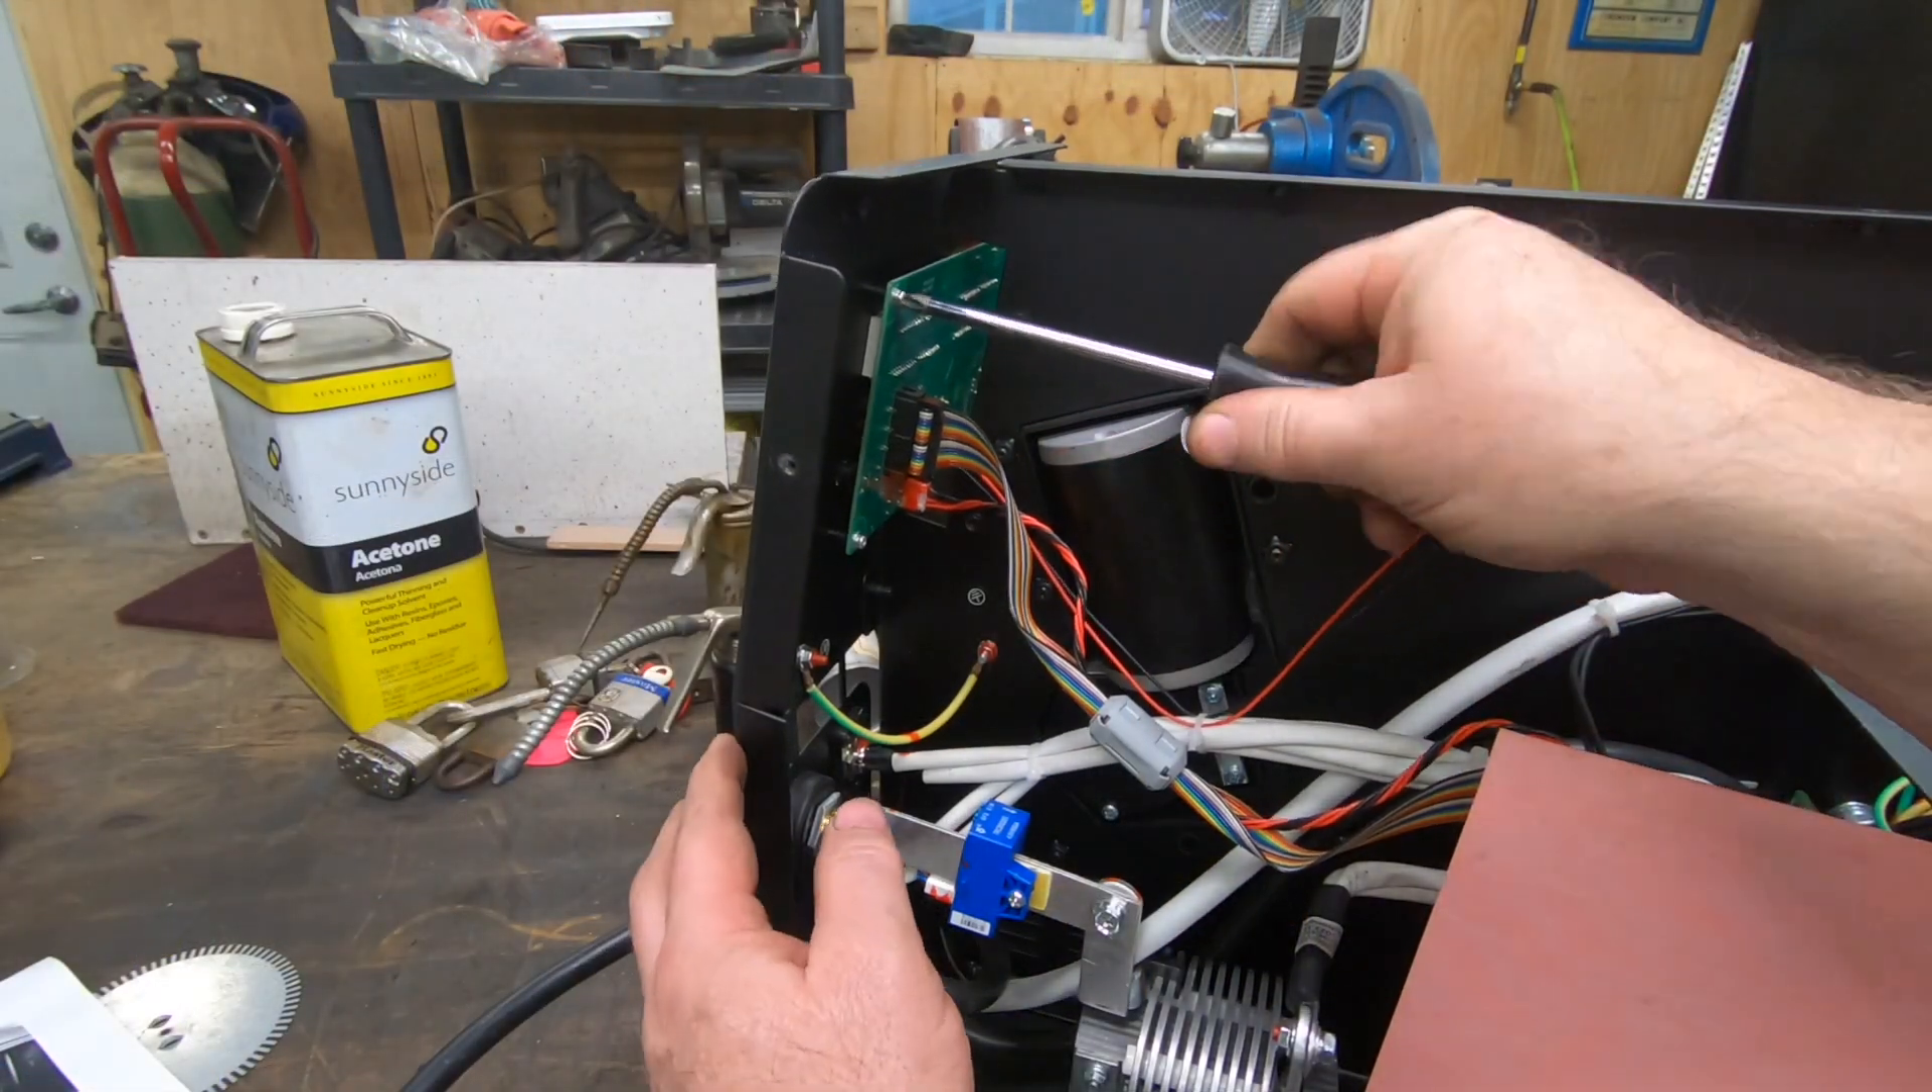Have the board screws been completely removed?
No.